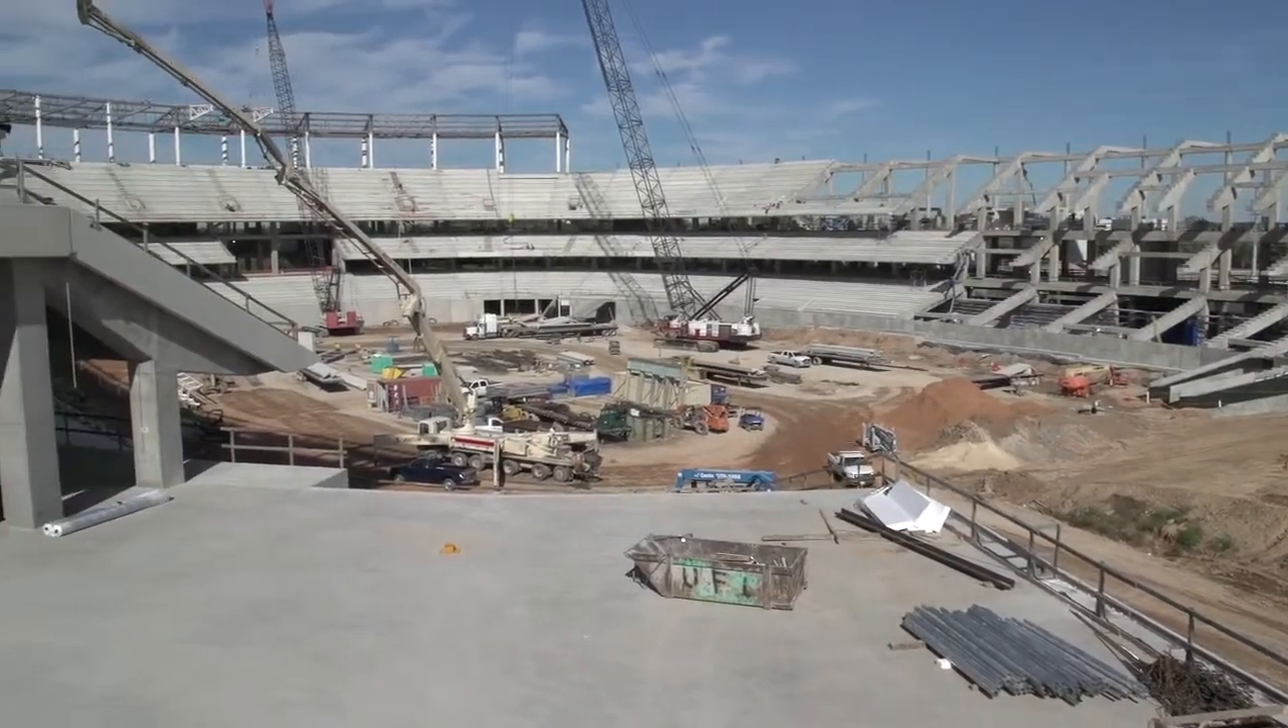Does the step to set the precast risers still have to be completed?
Yes.